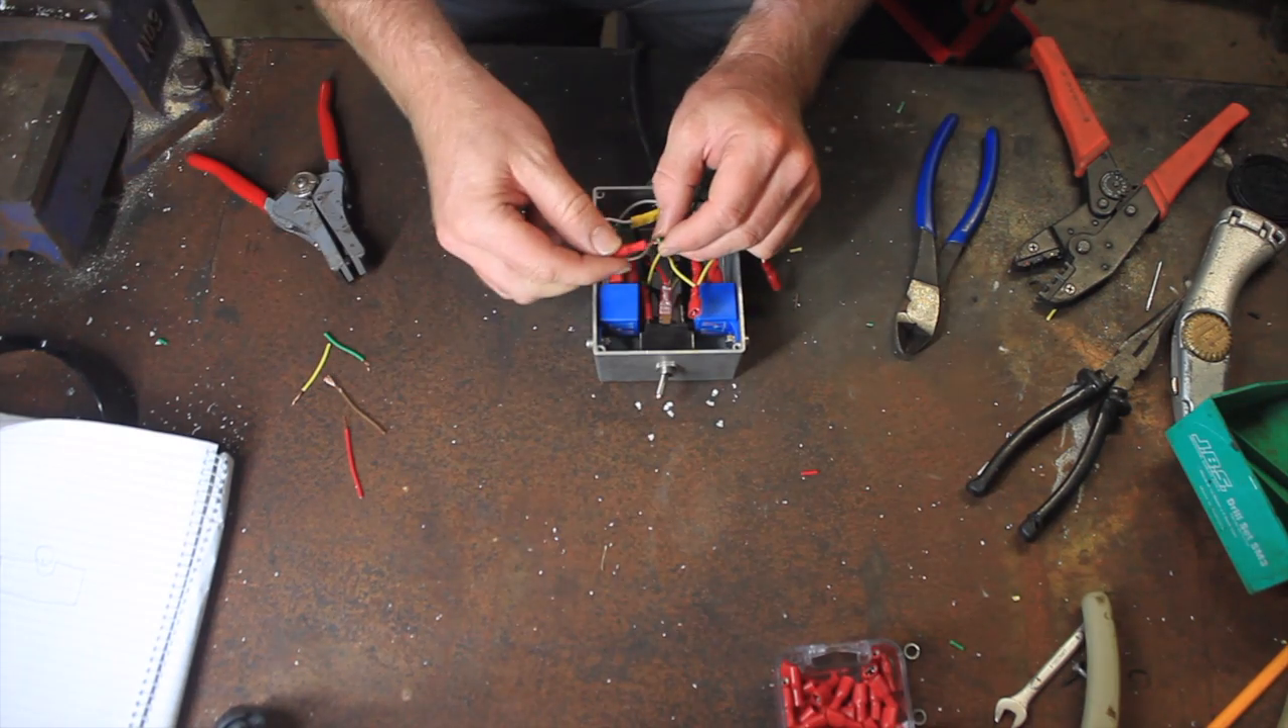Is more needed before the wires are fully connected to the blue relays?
Yes.